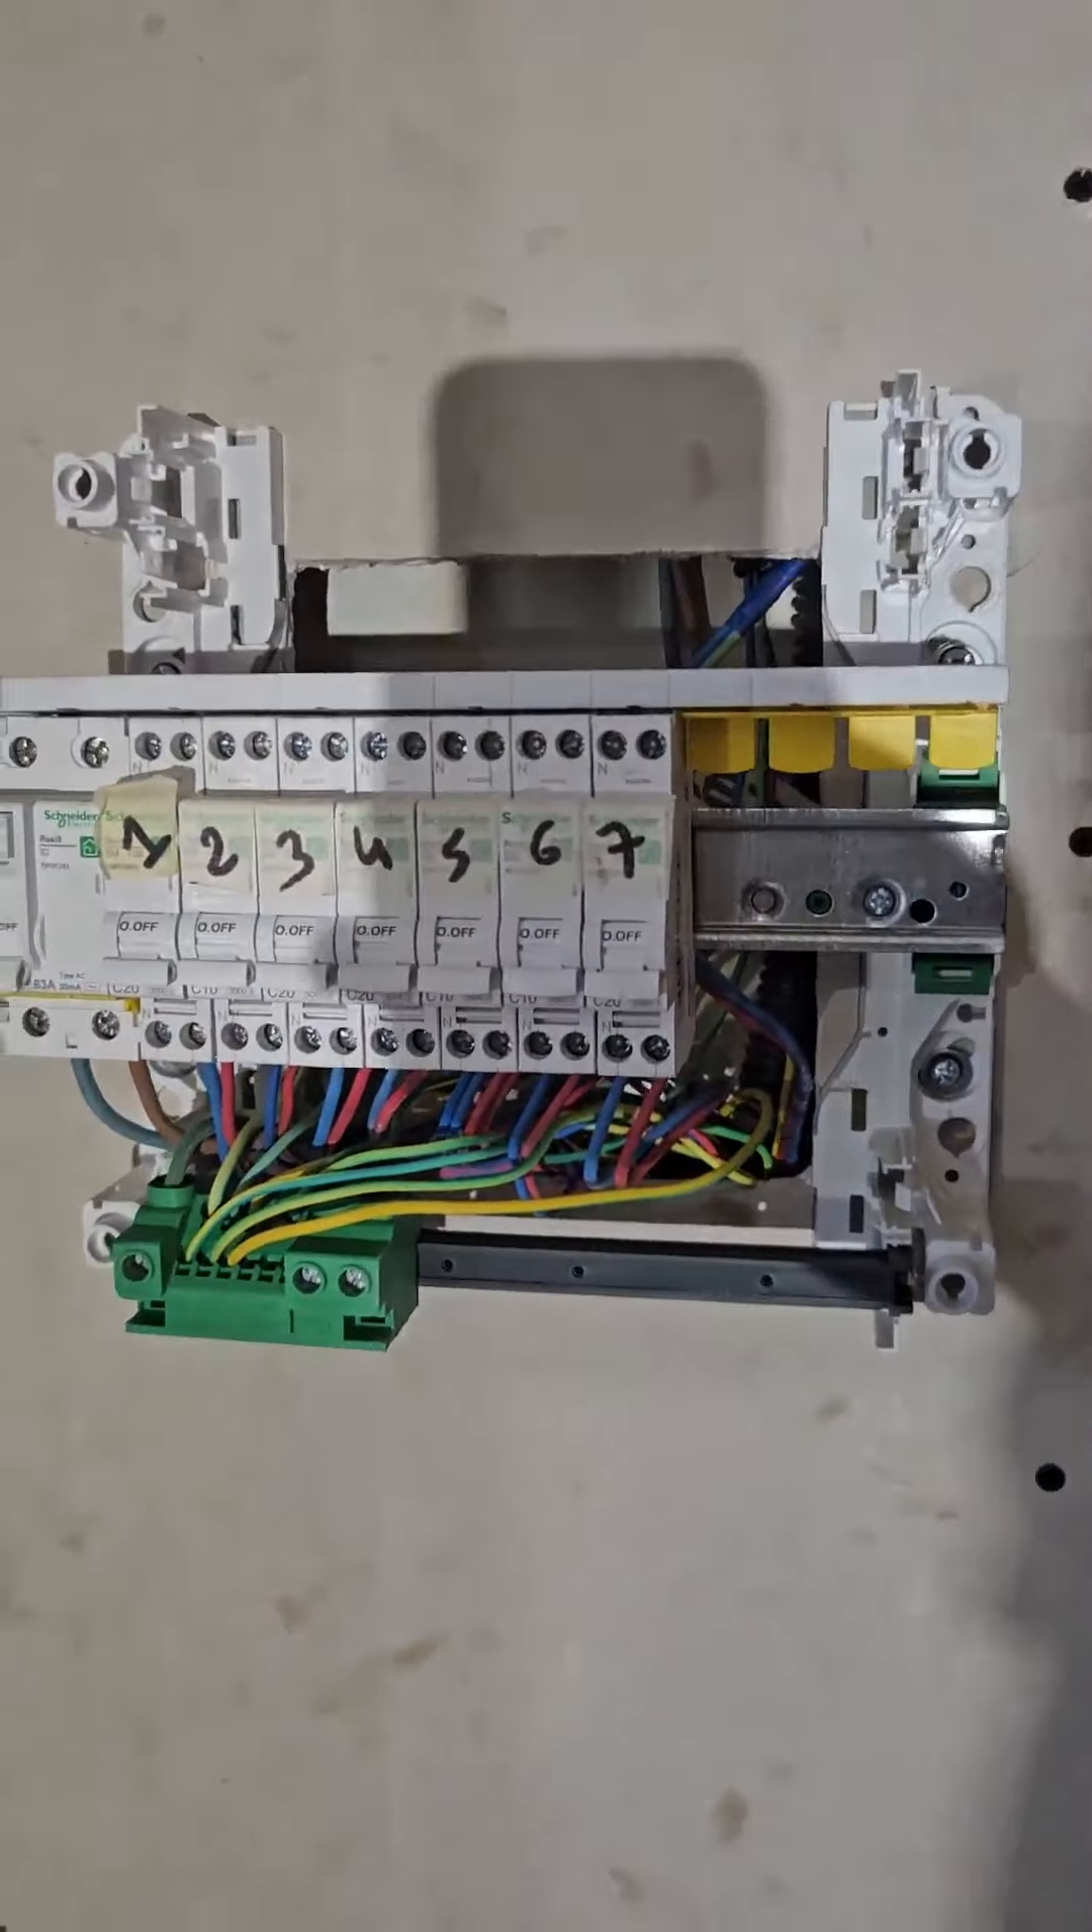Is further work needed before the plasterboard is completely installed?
No.